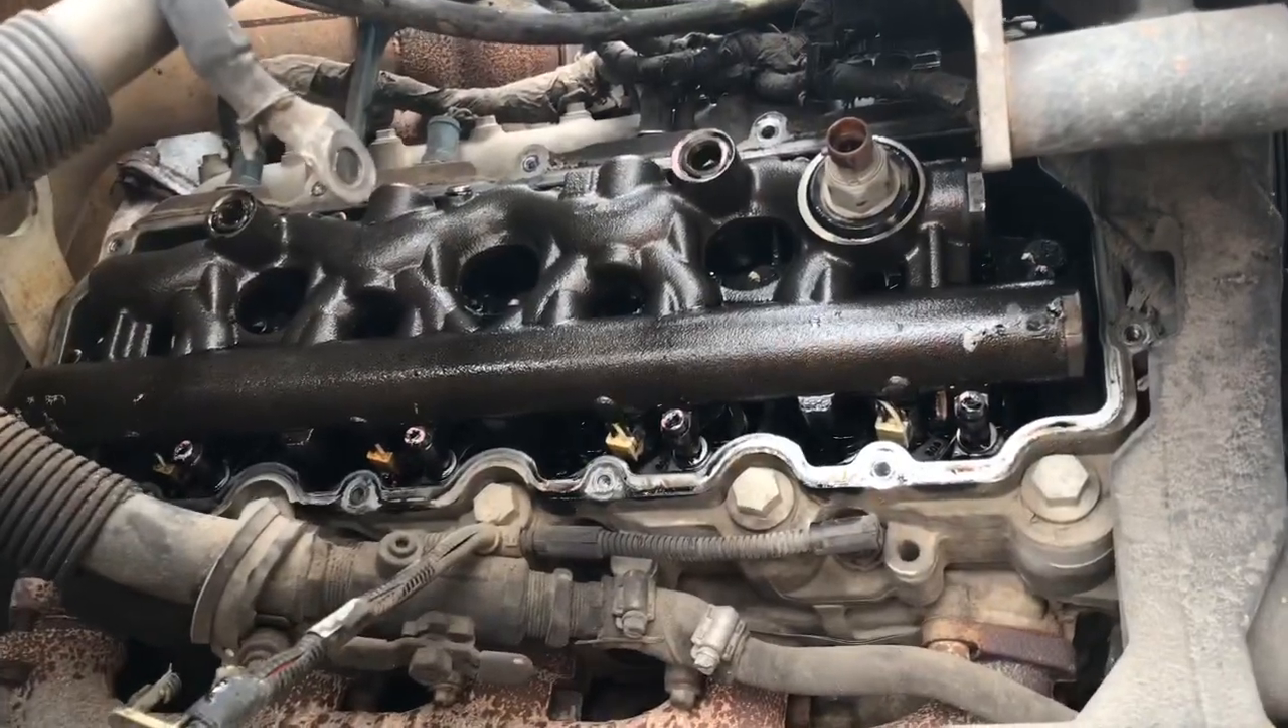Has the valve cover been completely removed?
Yes.